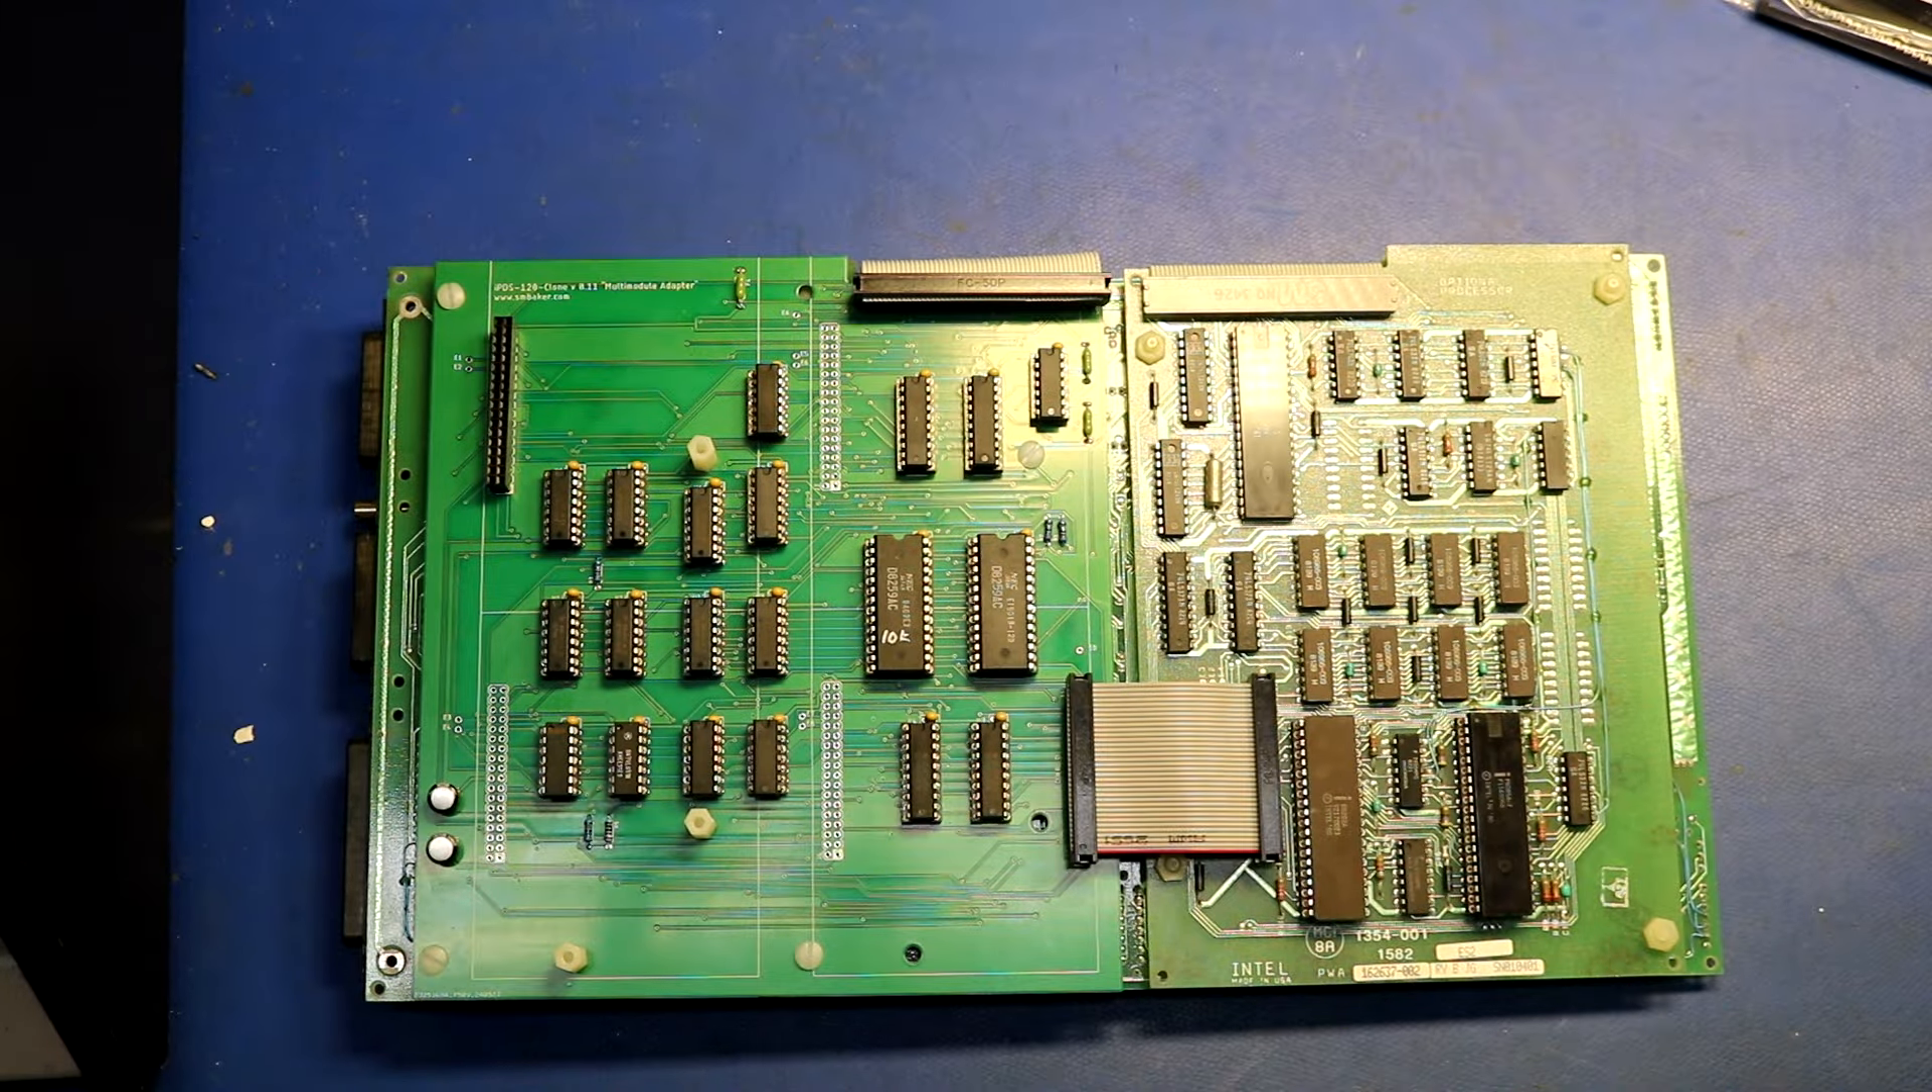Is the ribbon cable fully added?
Yes.